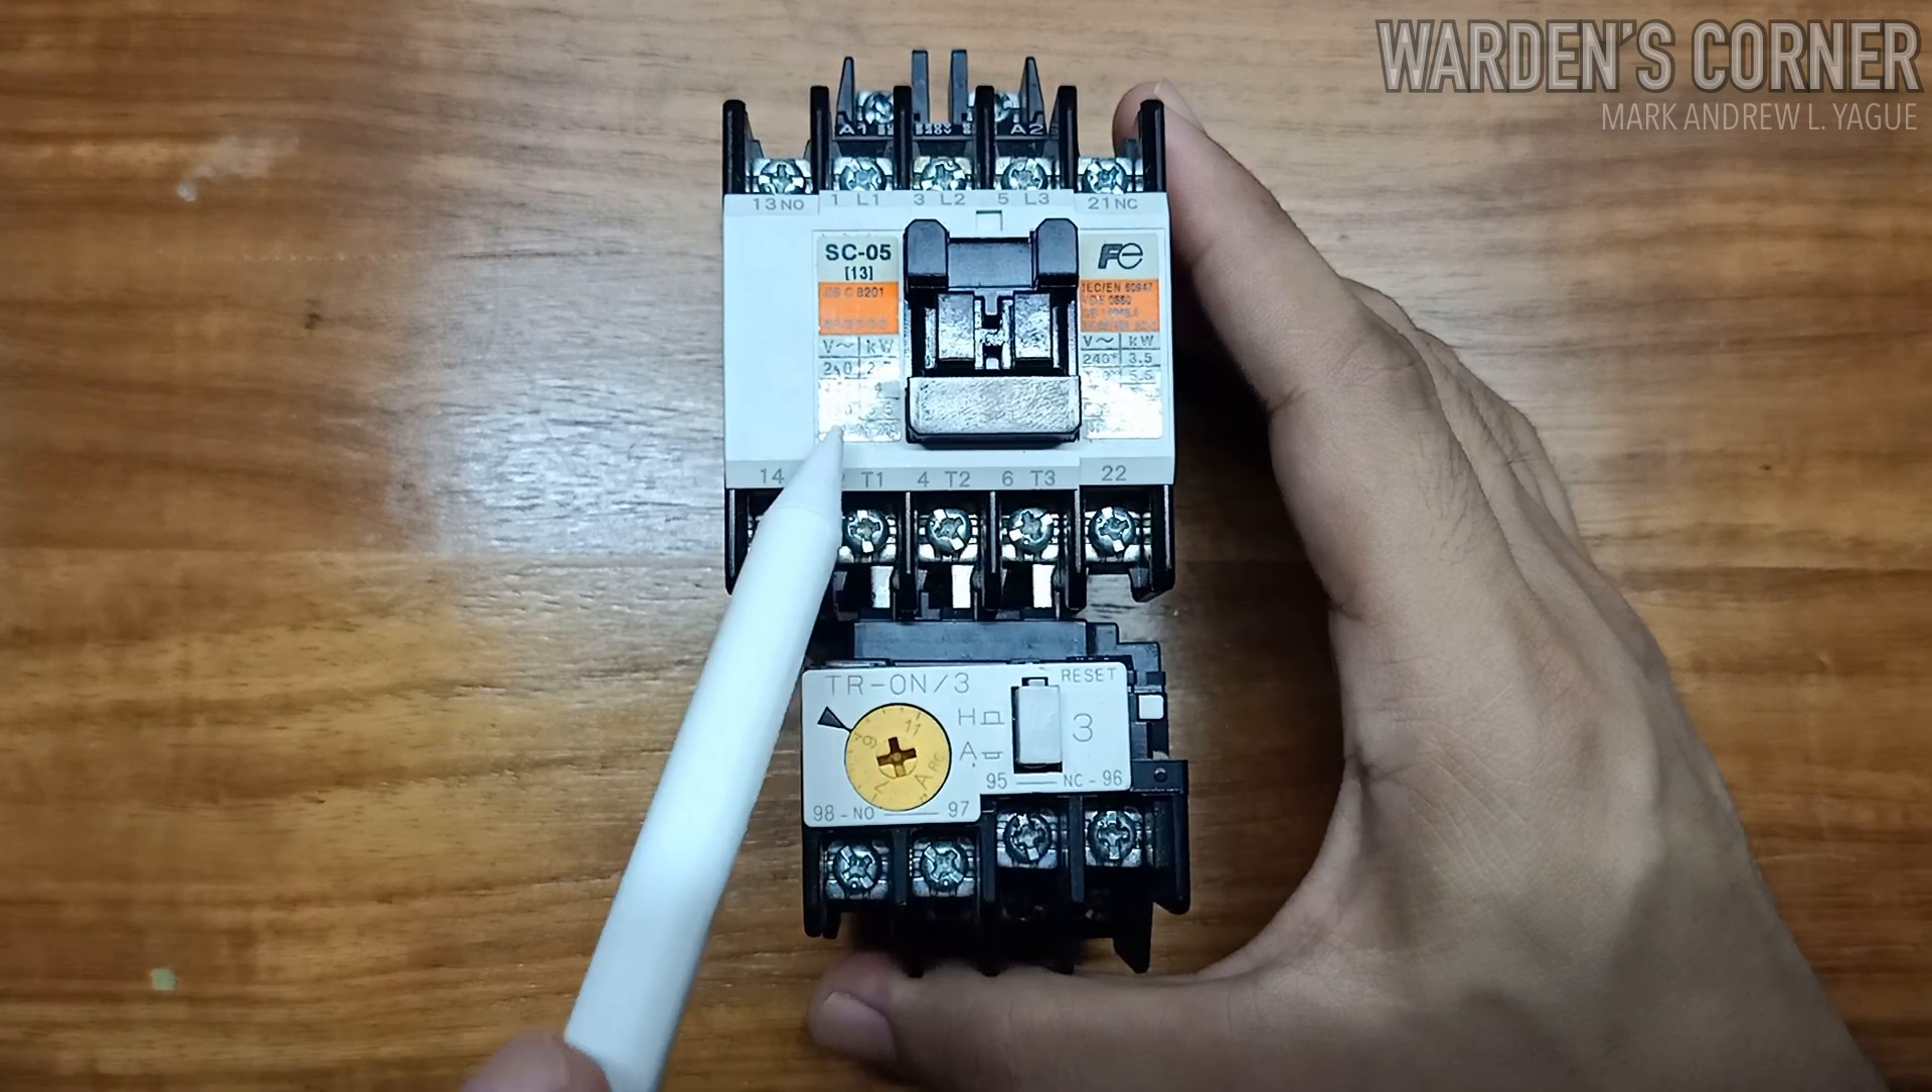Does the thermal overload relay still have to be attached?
No.